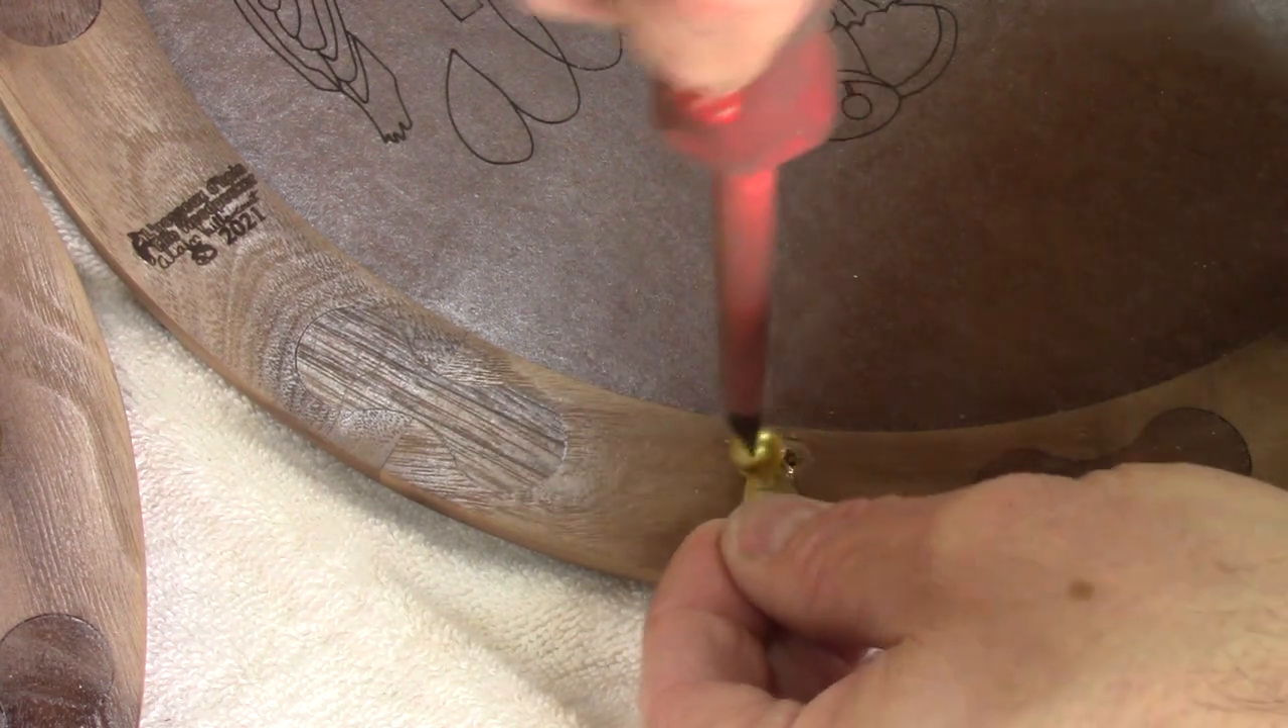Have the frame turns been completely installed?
No.